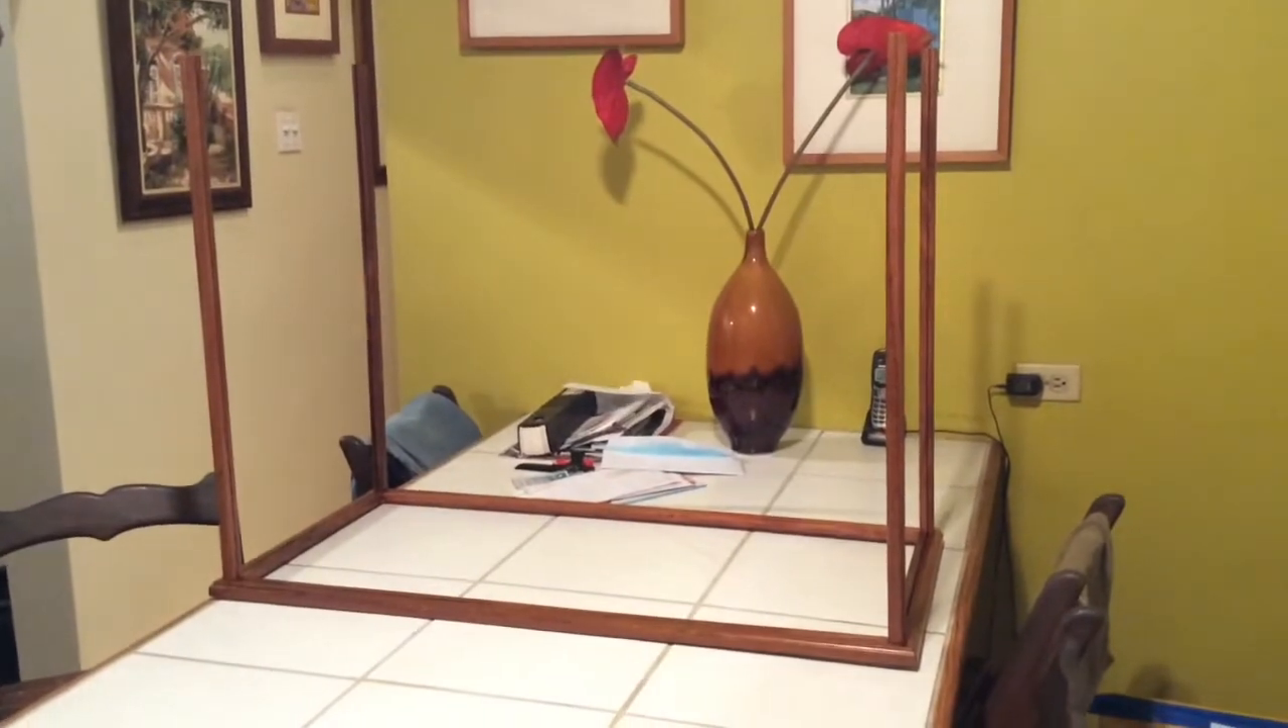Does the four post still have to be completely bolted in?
No.